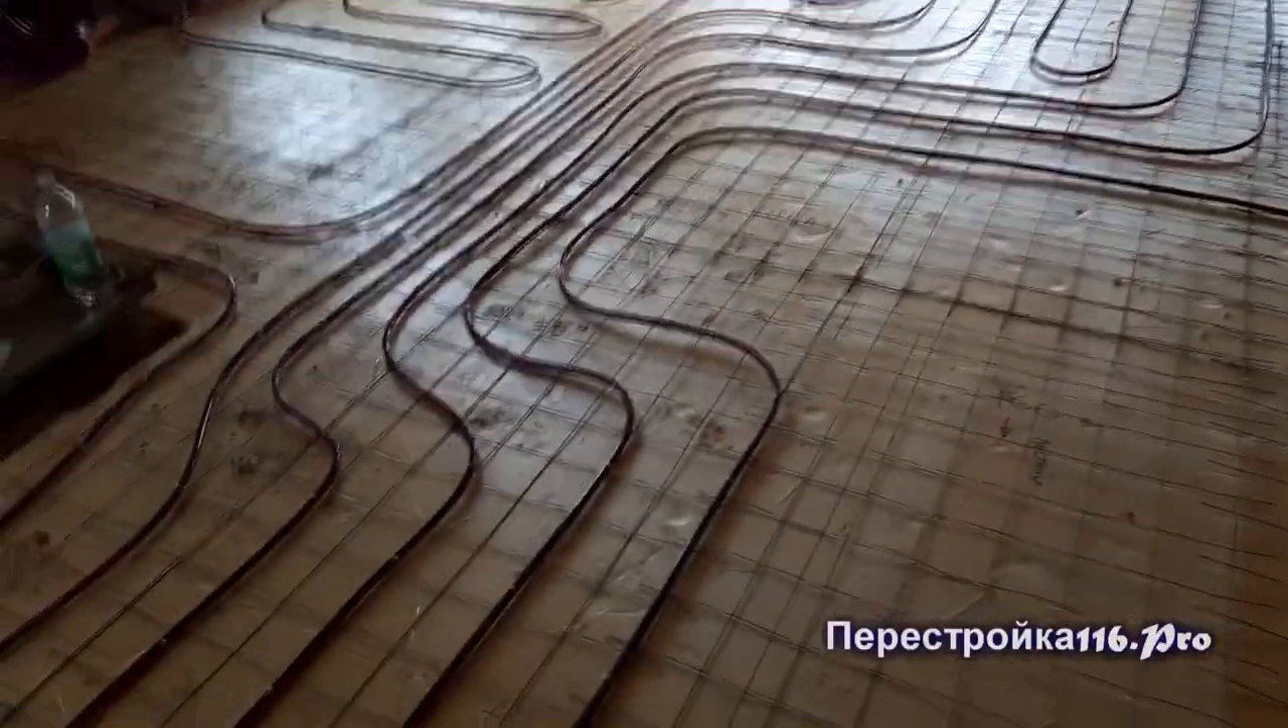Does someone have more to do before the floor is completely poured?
Yes.